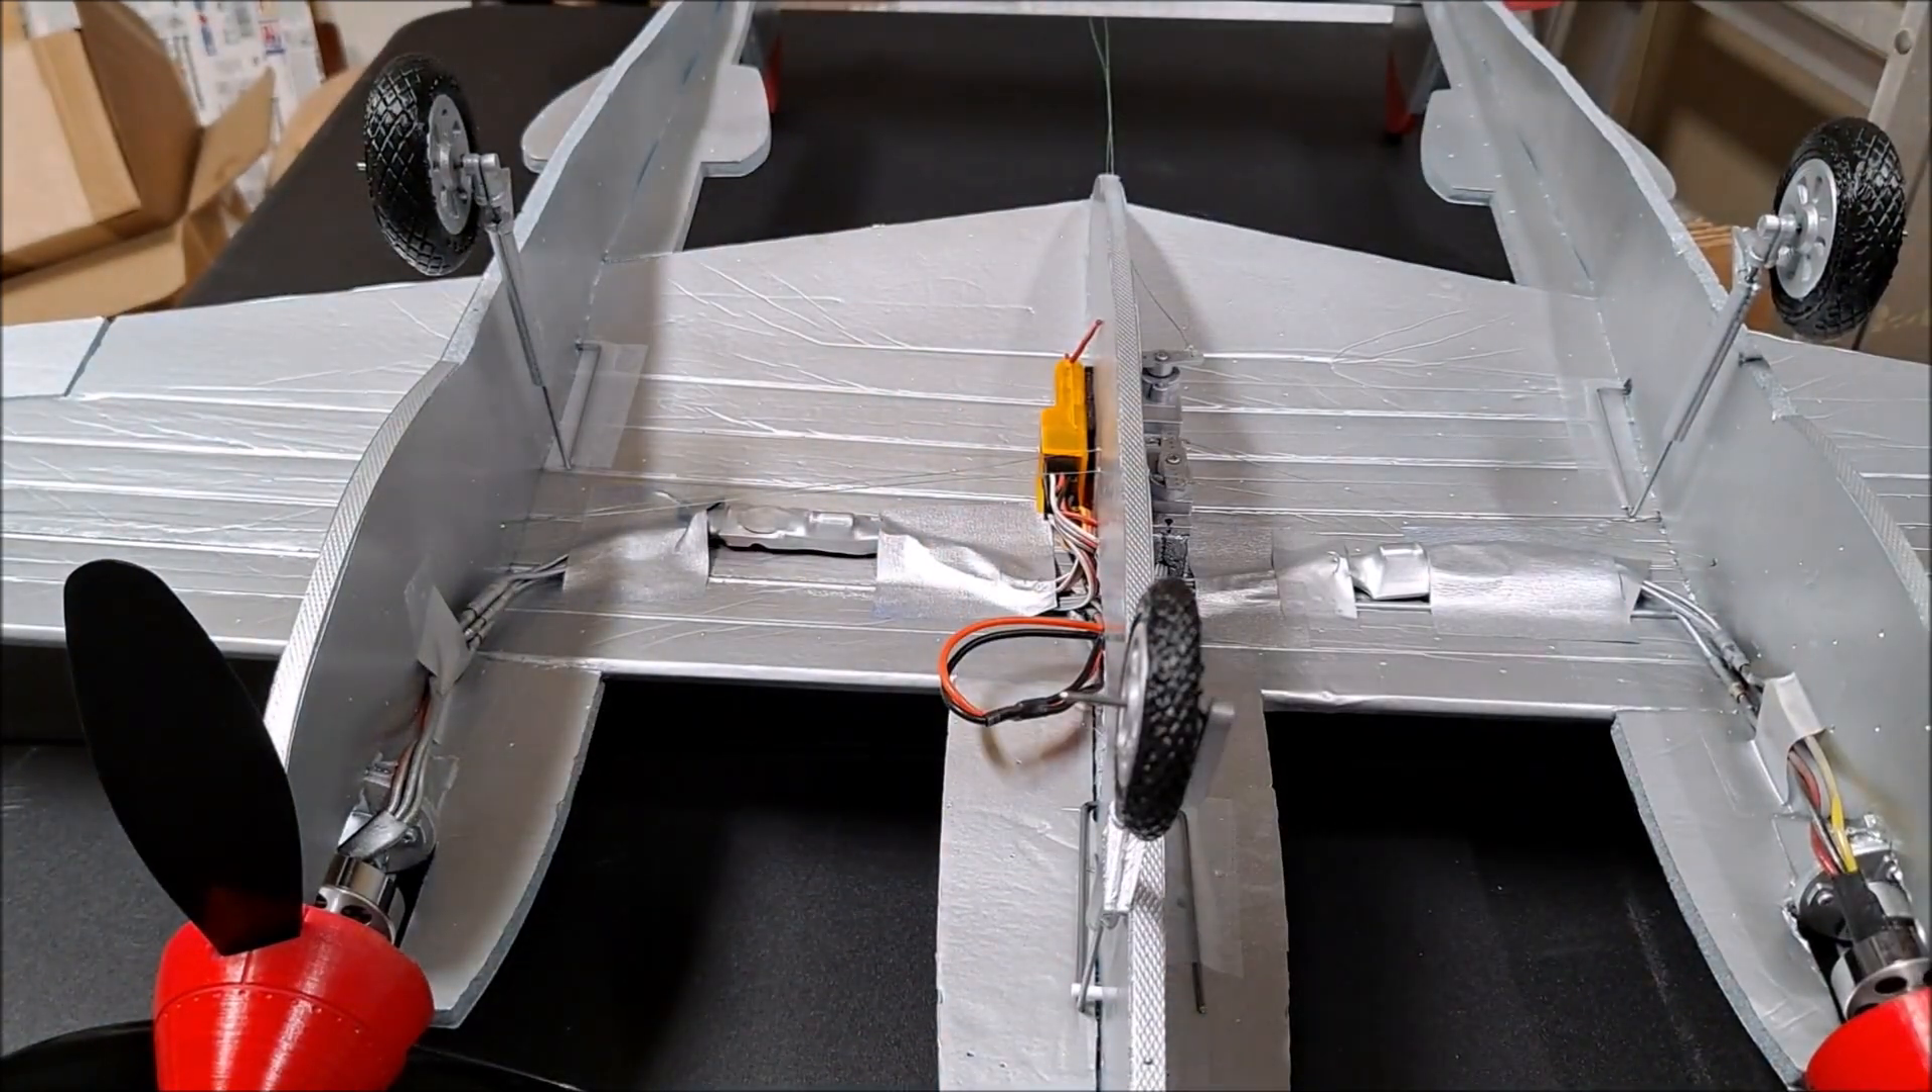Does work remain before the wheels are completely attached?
No.